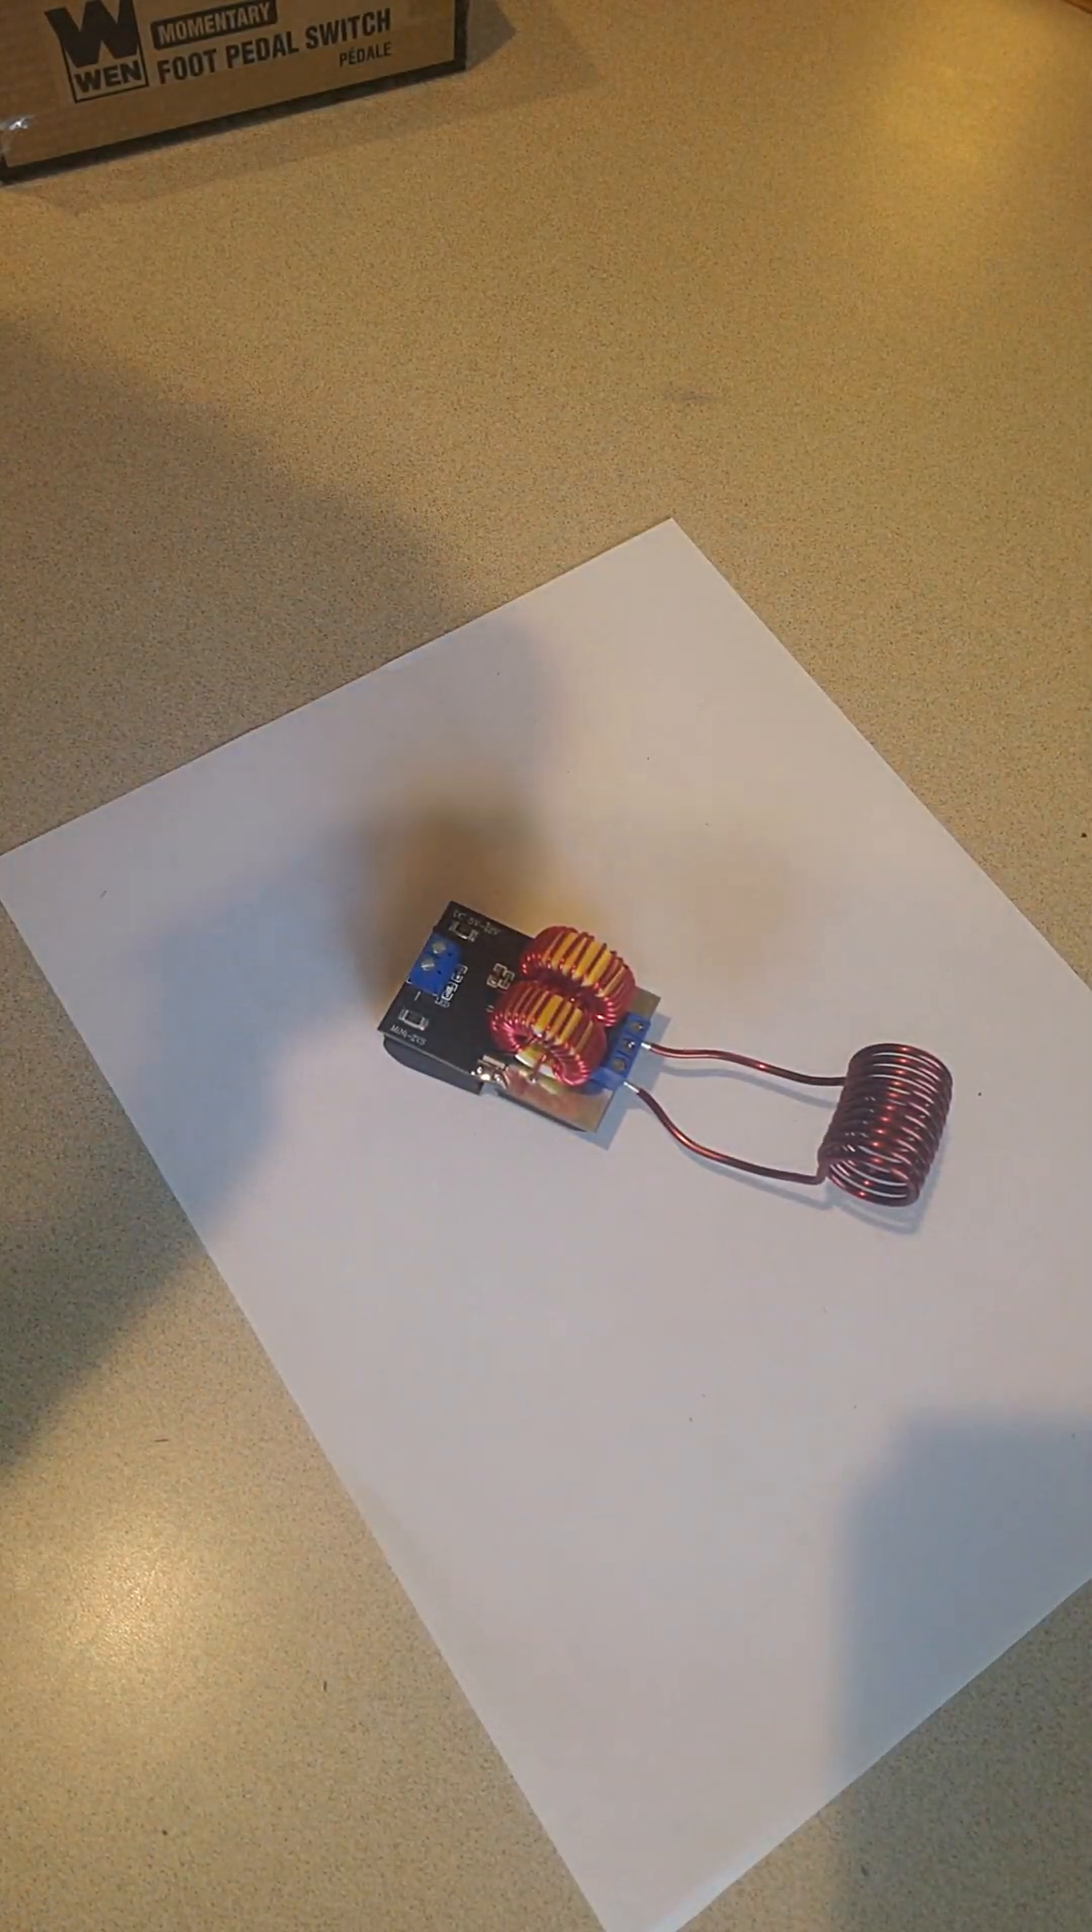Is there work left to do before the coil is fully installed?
No.